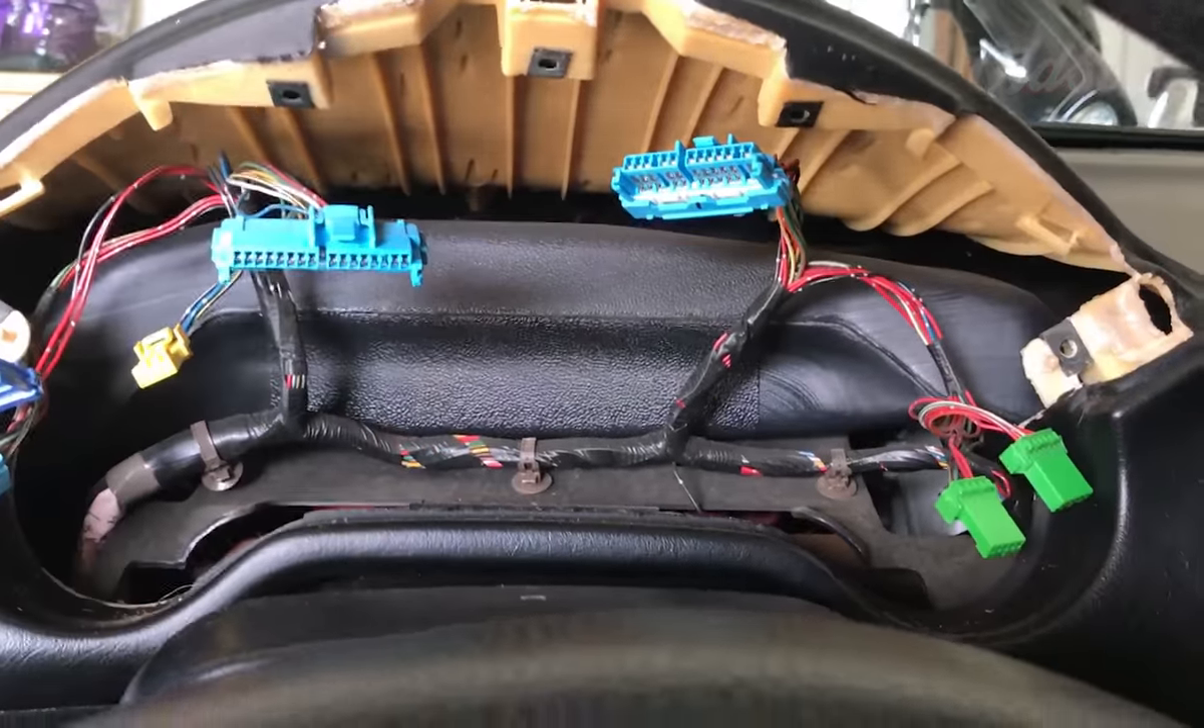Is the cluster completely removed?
Yes.